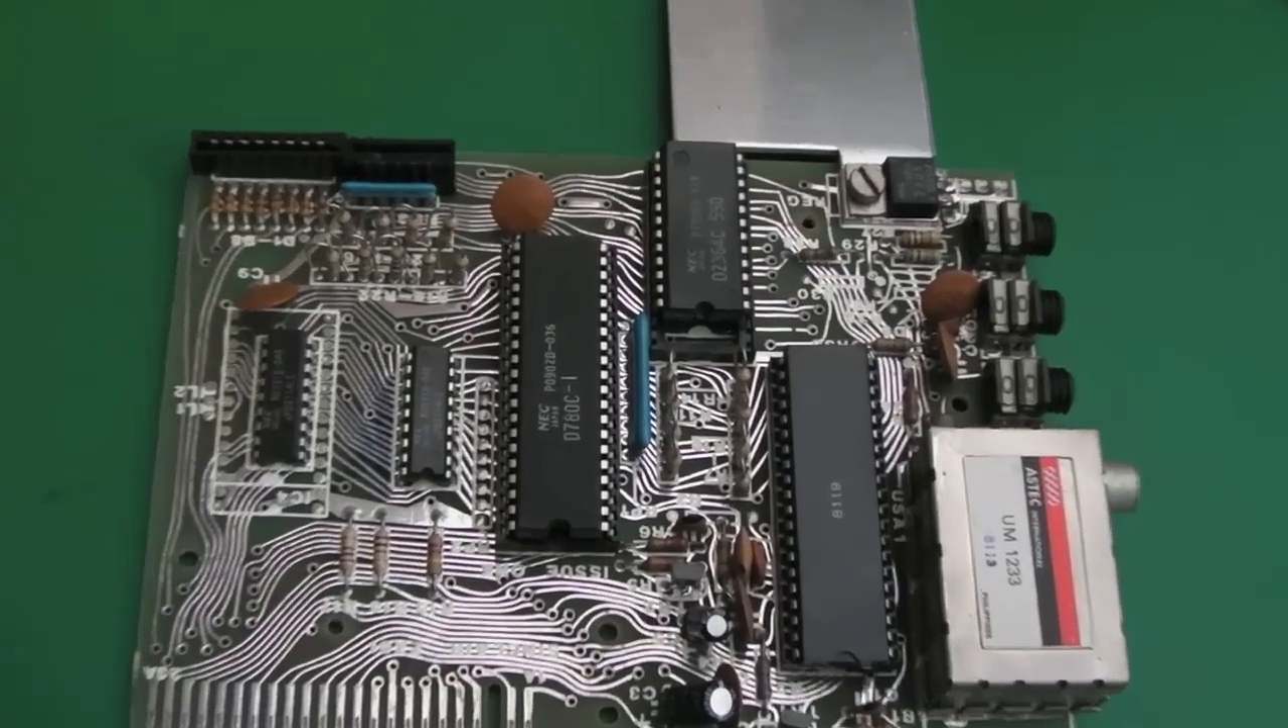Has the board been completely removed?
Yes.